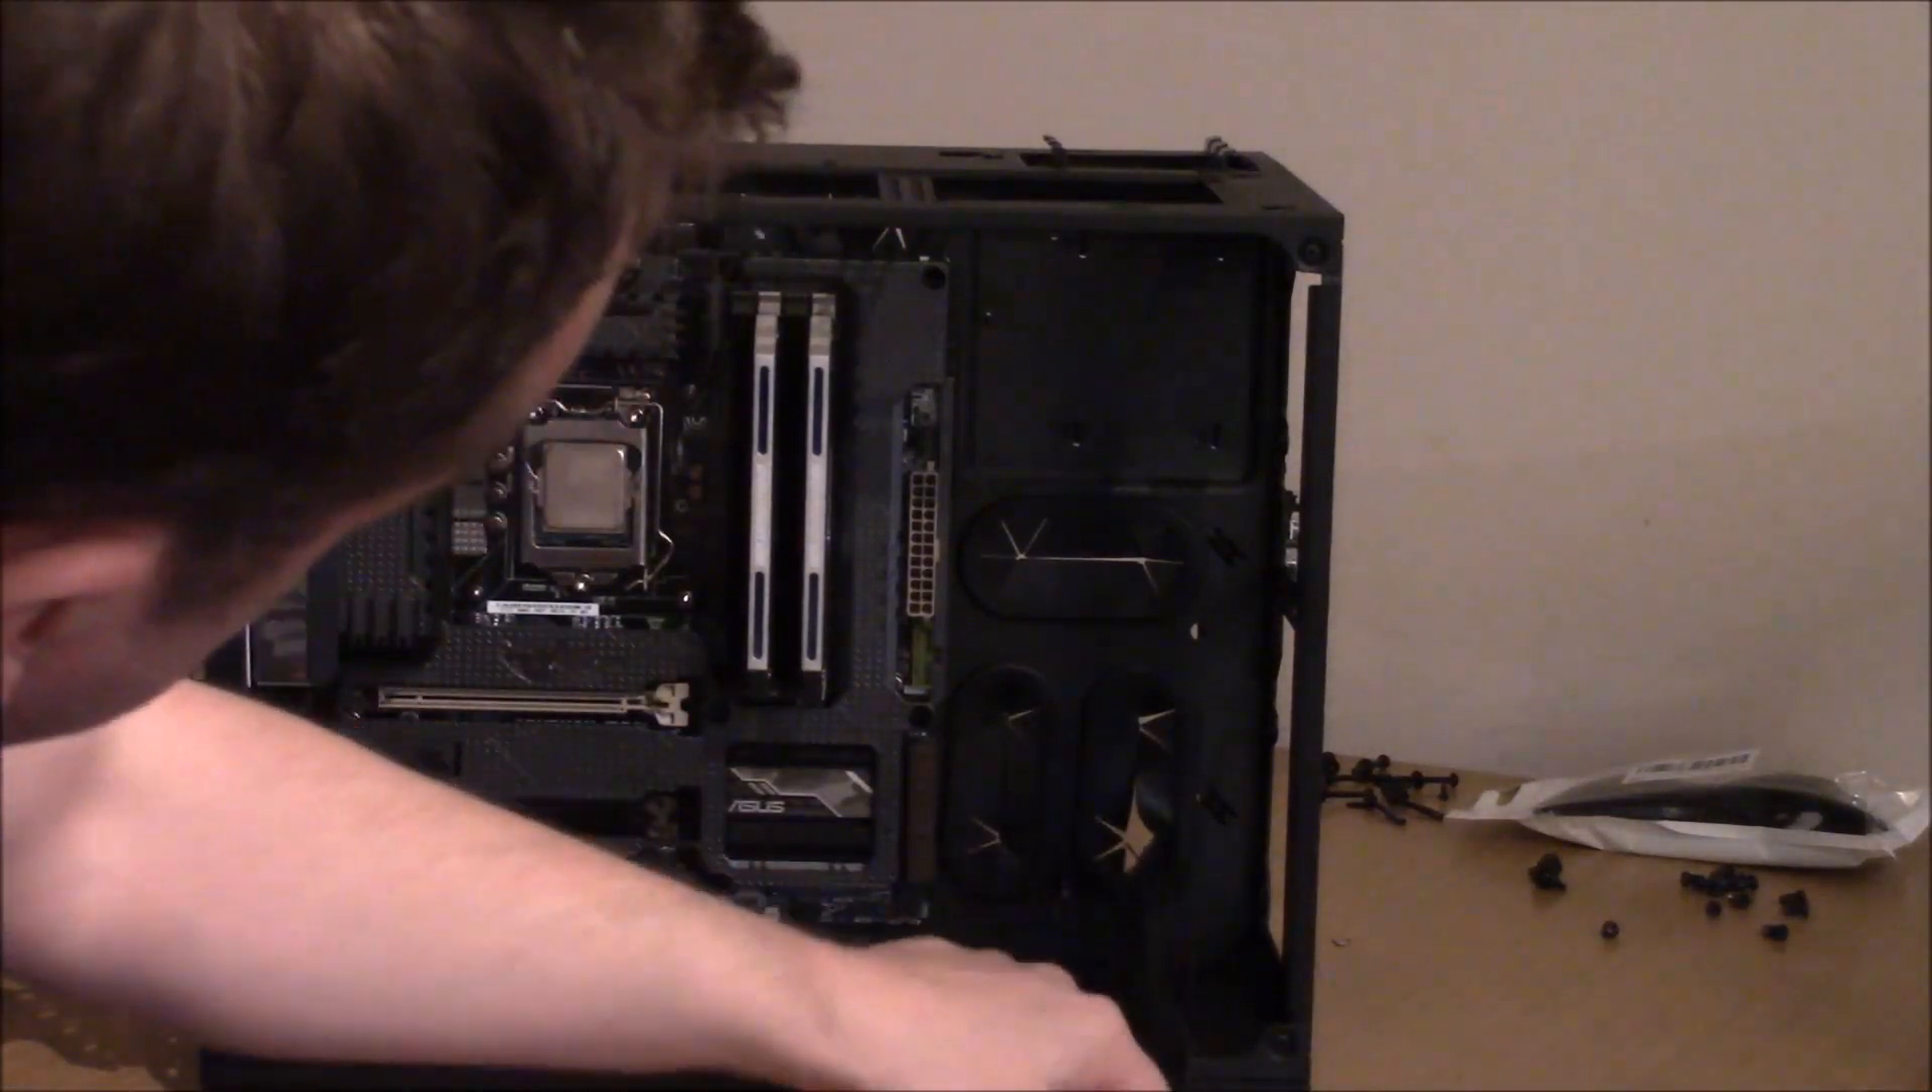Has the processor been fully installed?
Yes.